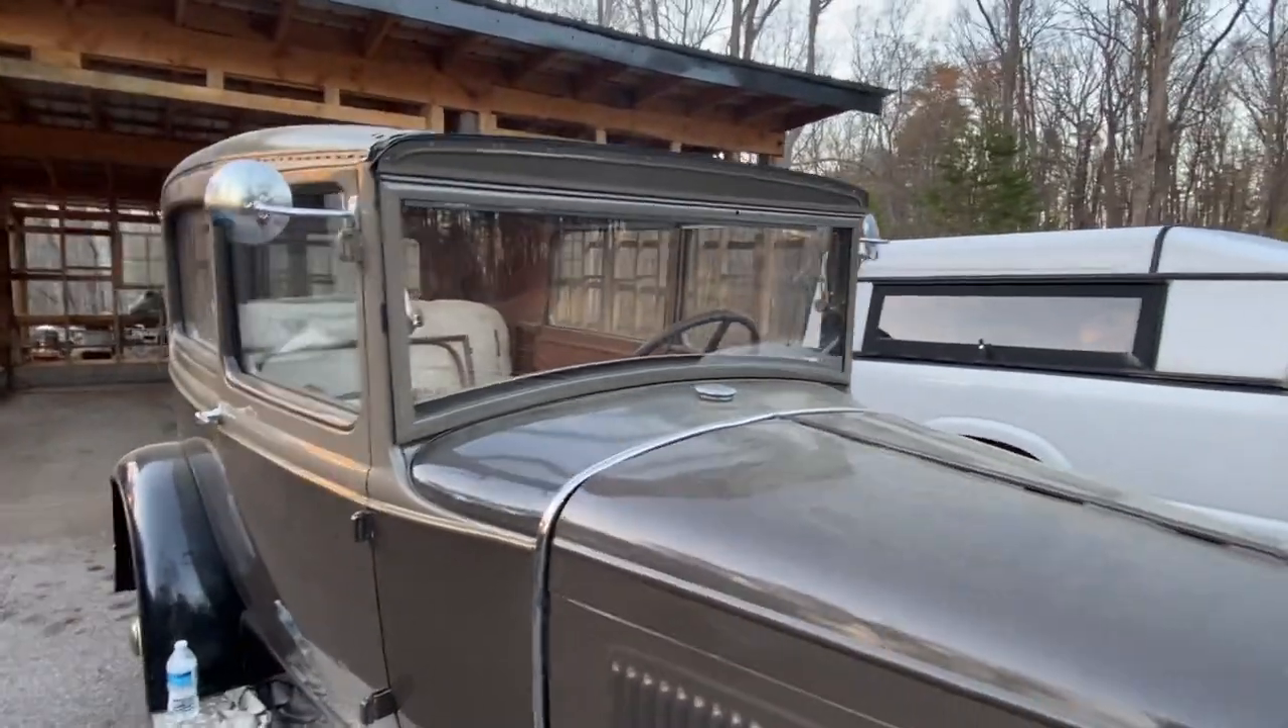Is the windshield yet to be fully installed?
No.